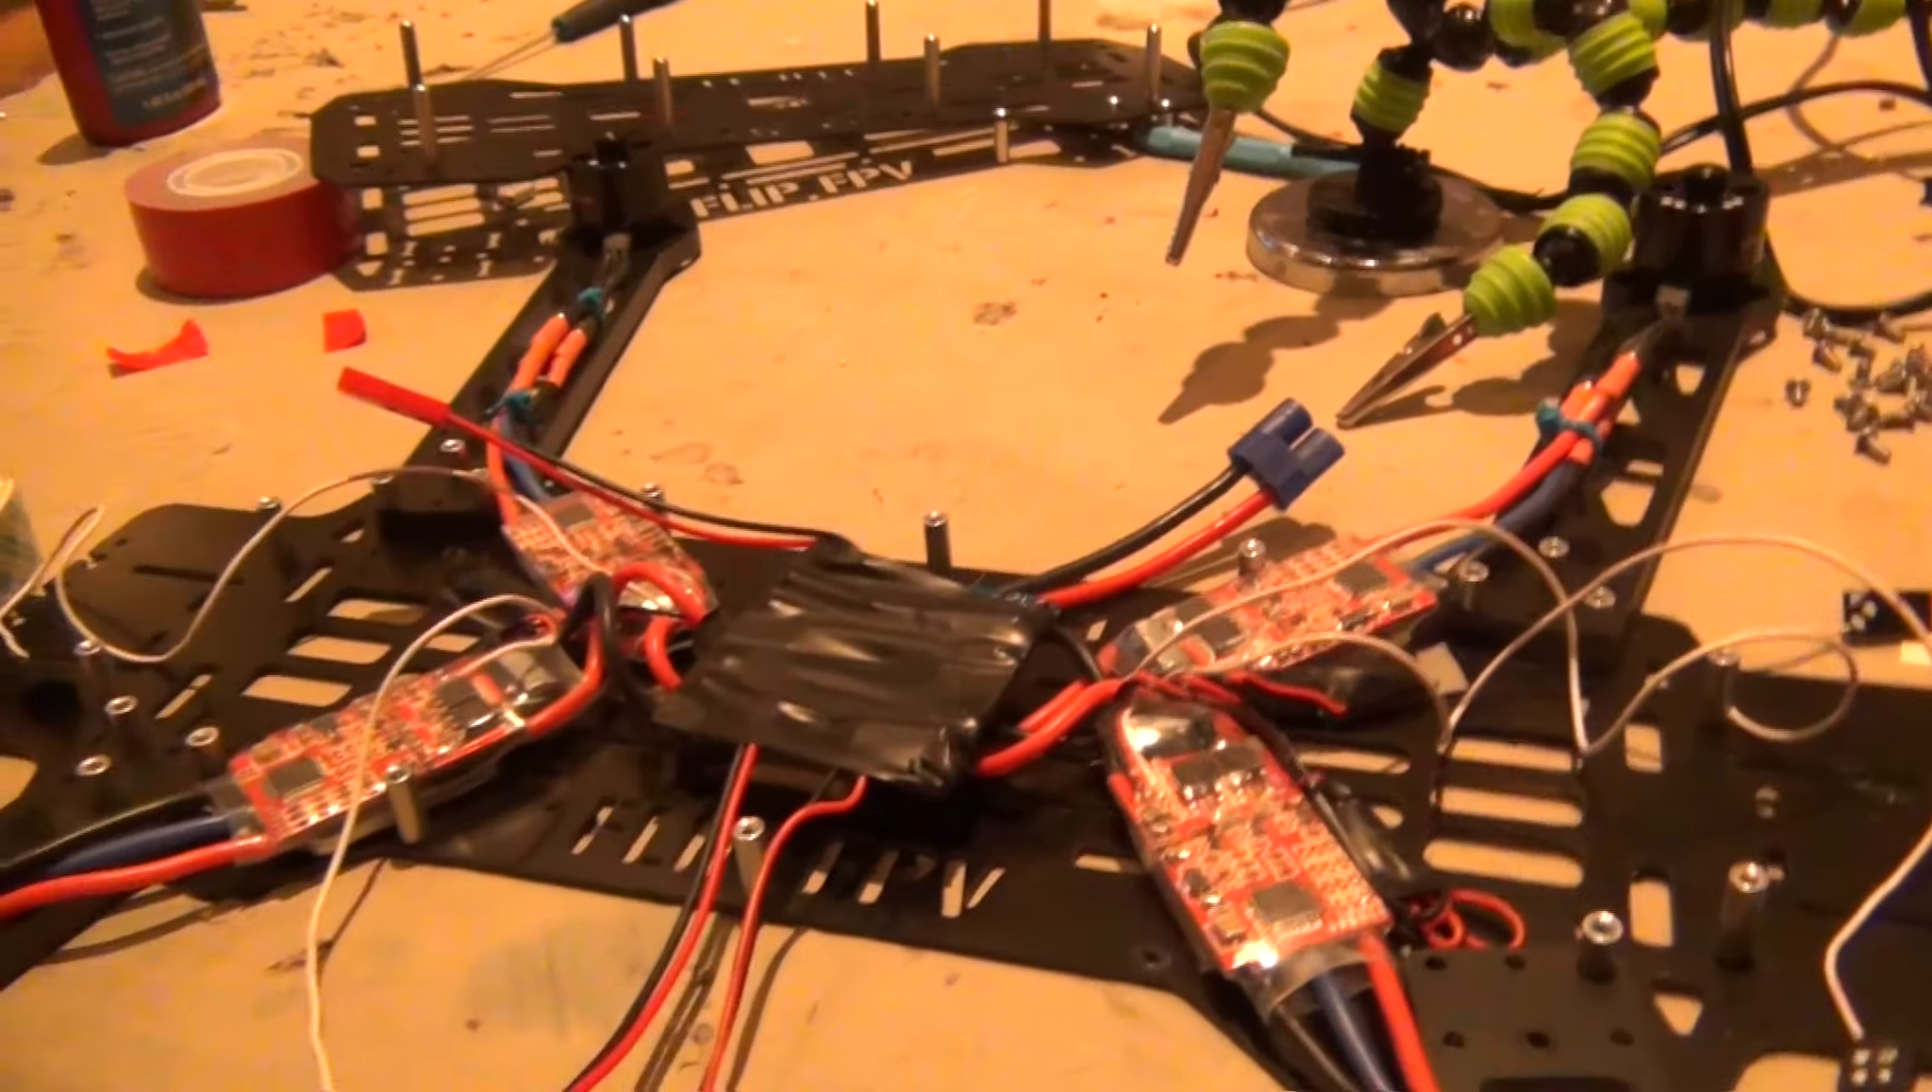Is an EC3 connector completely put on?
Yes.